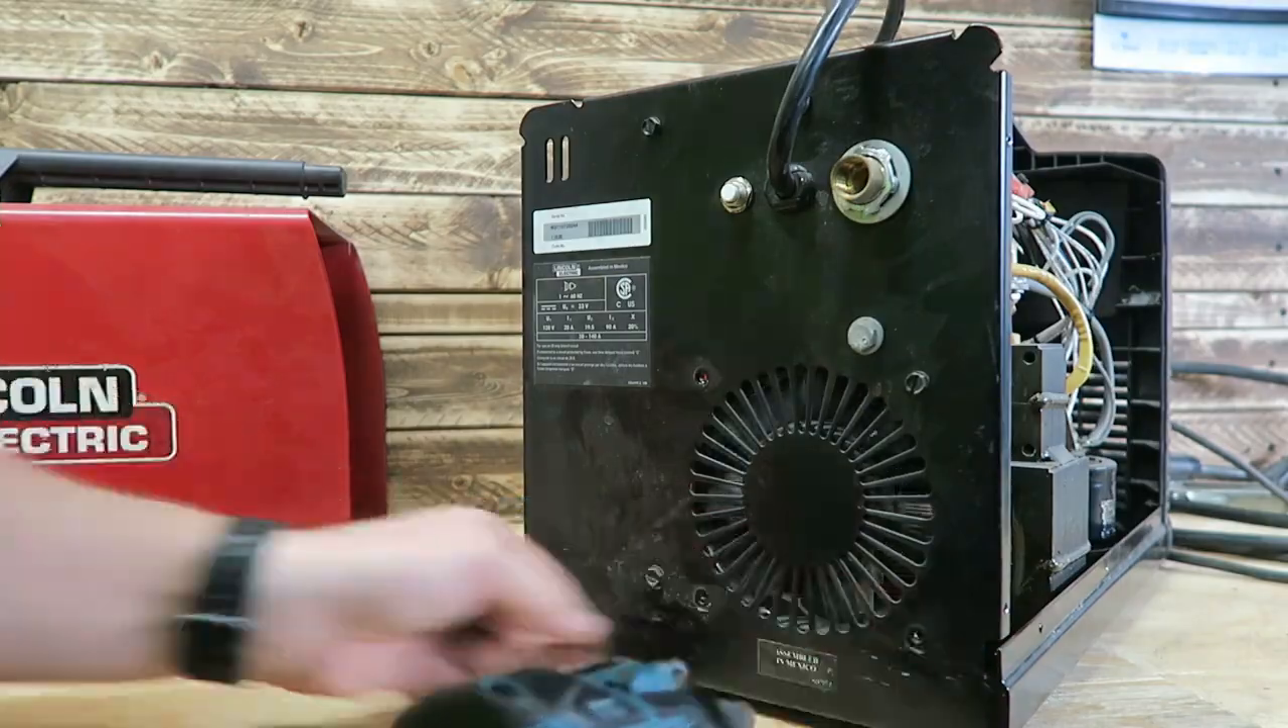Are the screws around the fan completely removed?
No.